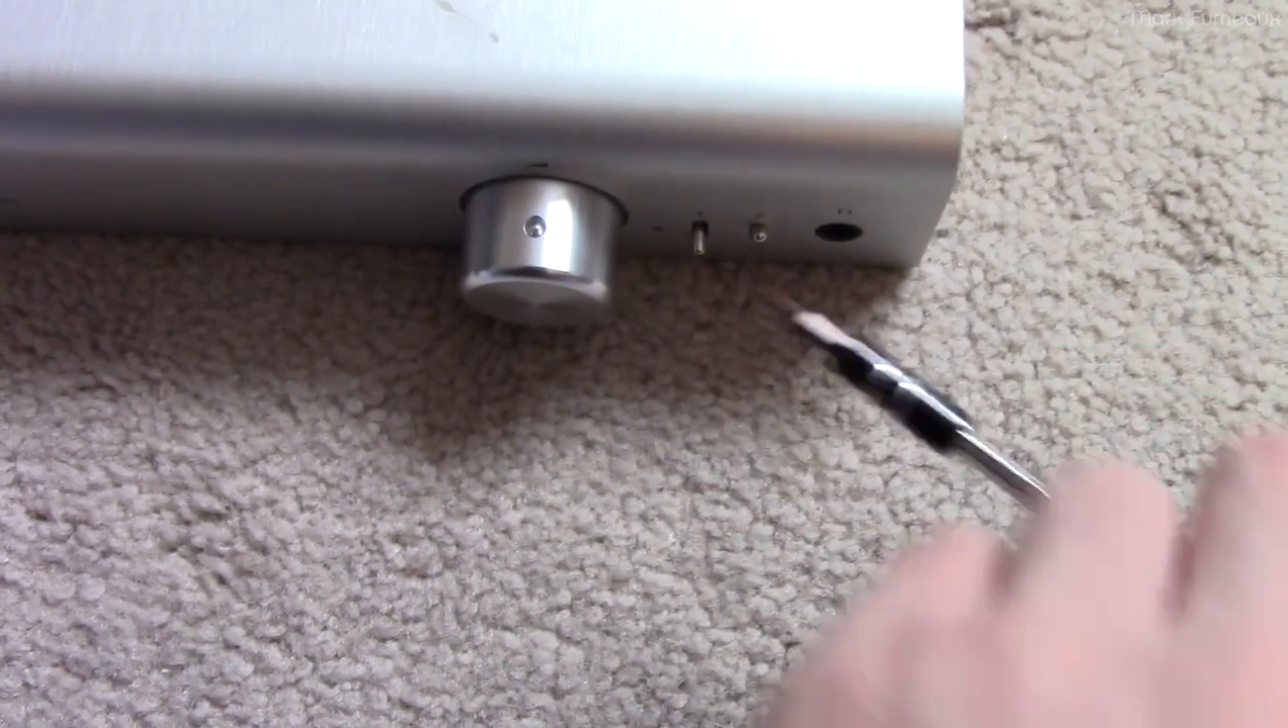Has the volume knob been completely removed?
No.